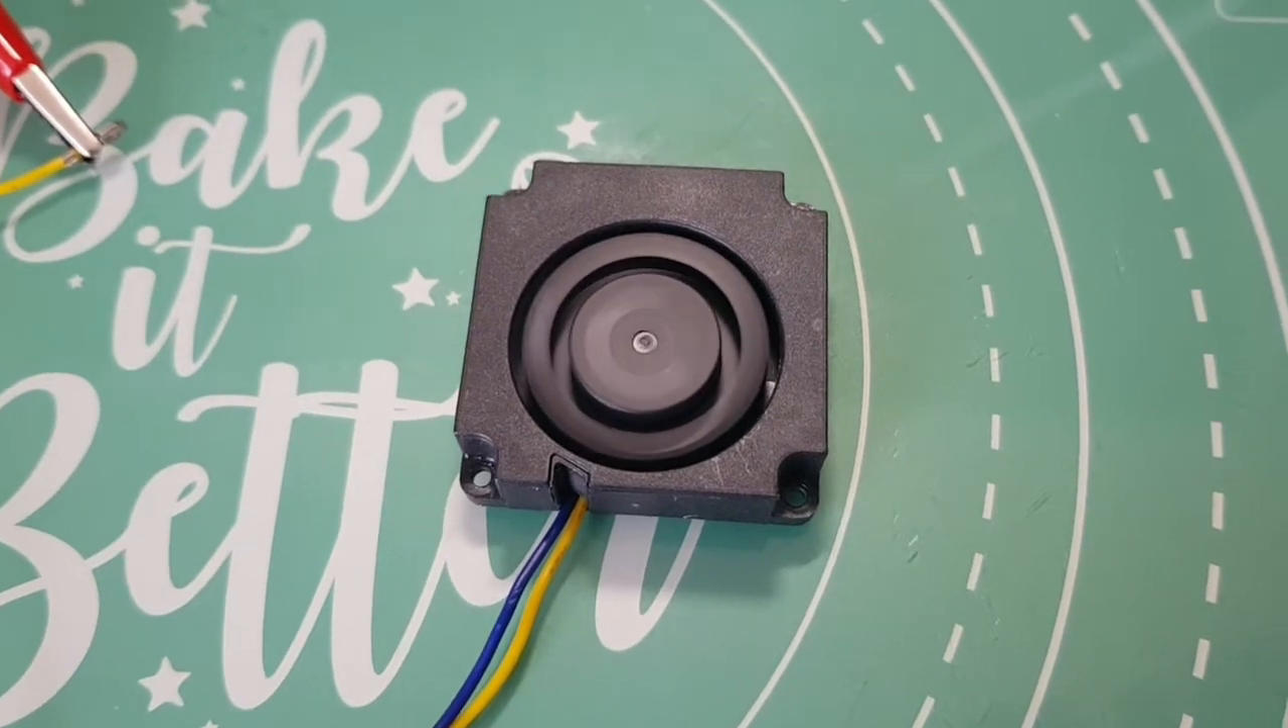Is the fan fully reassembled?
Yes.